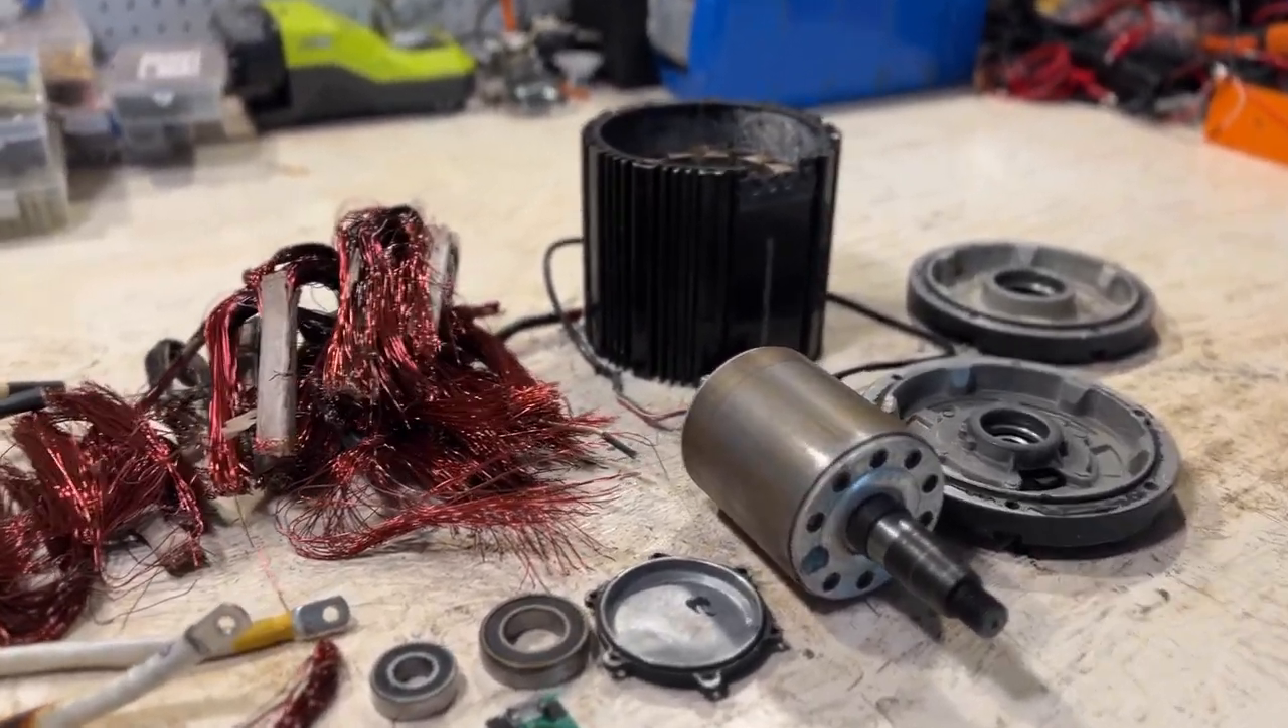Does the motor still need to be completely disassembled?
No.